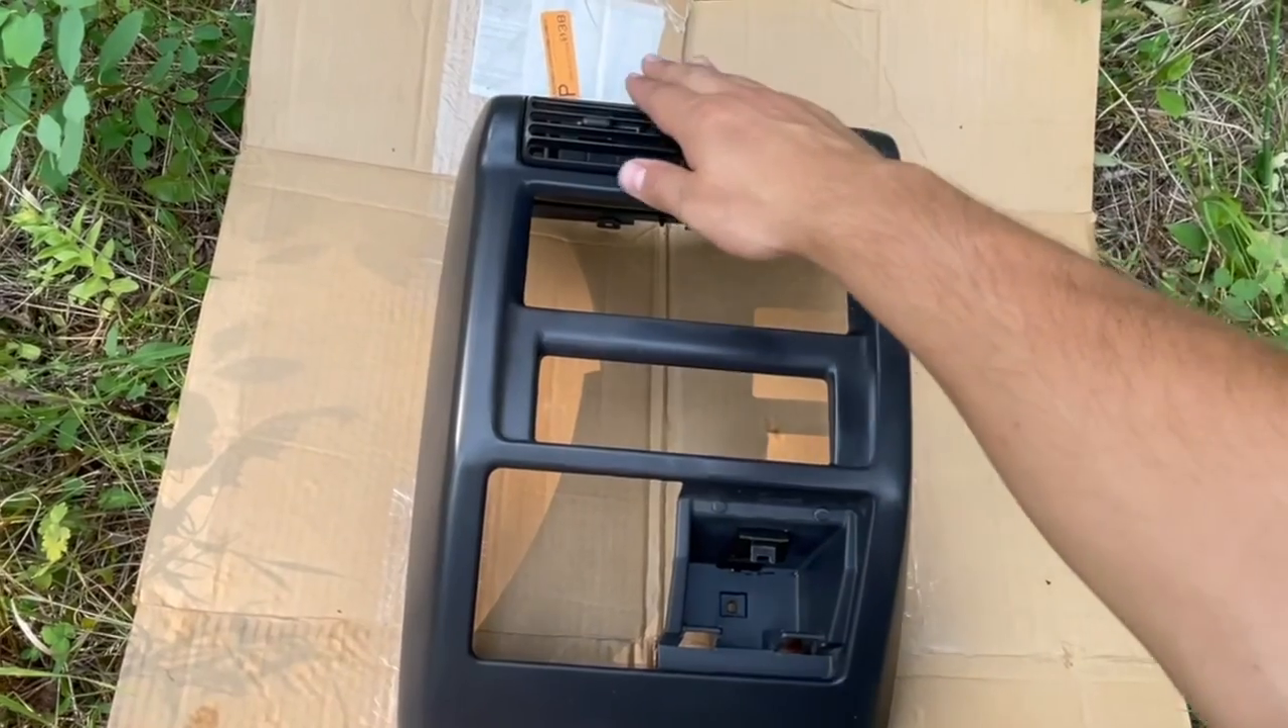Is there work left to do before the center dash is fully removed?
No.